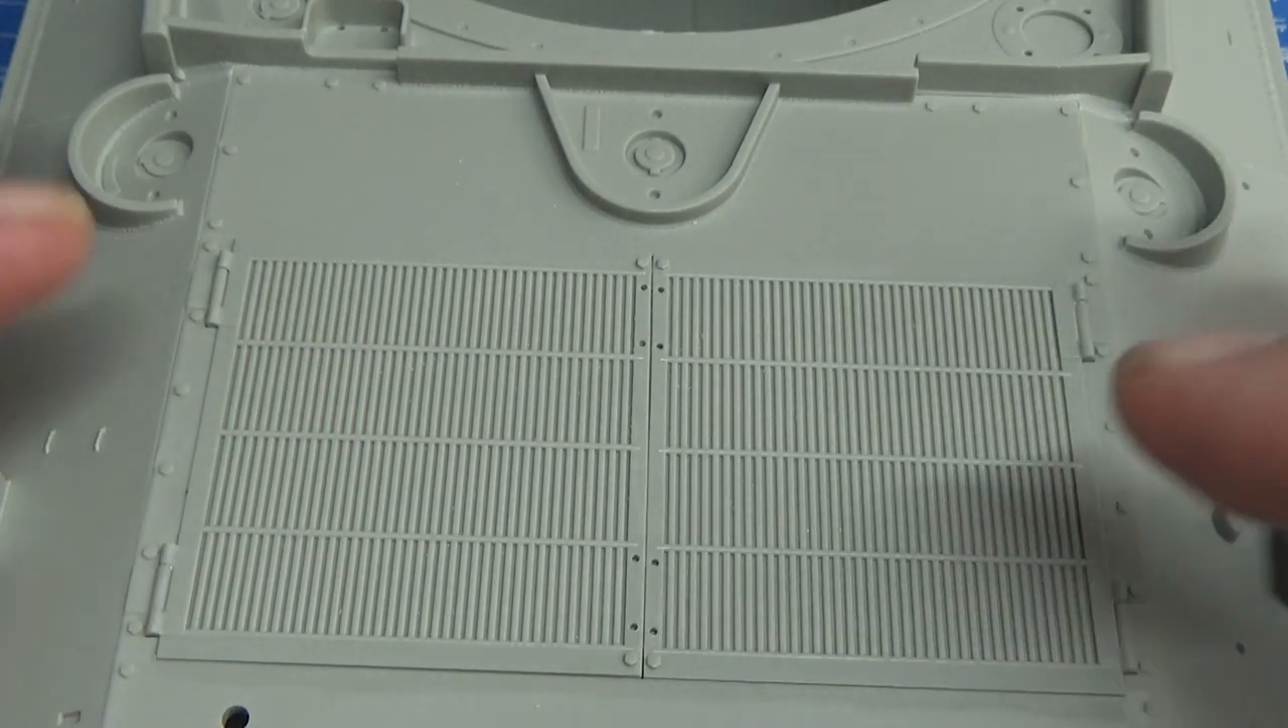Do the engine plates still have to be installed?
No.